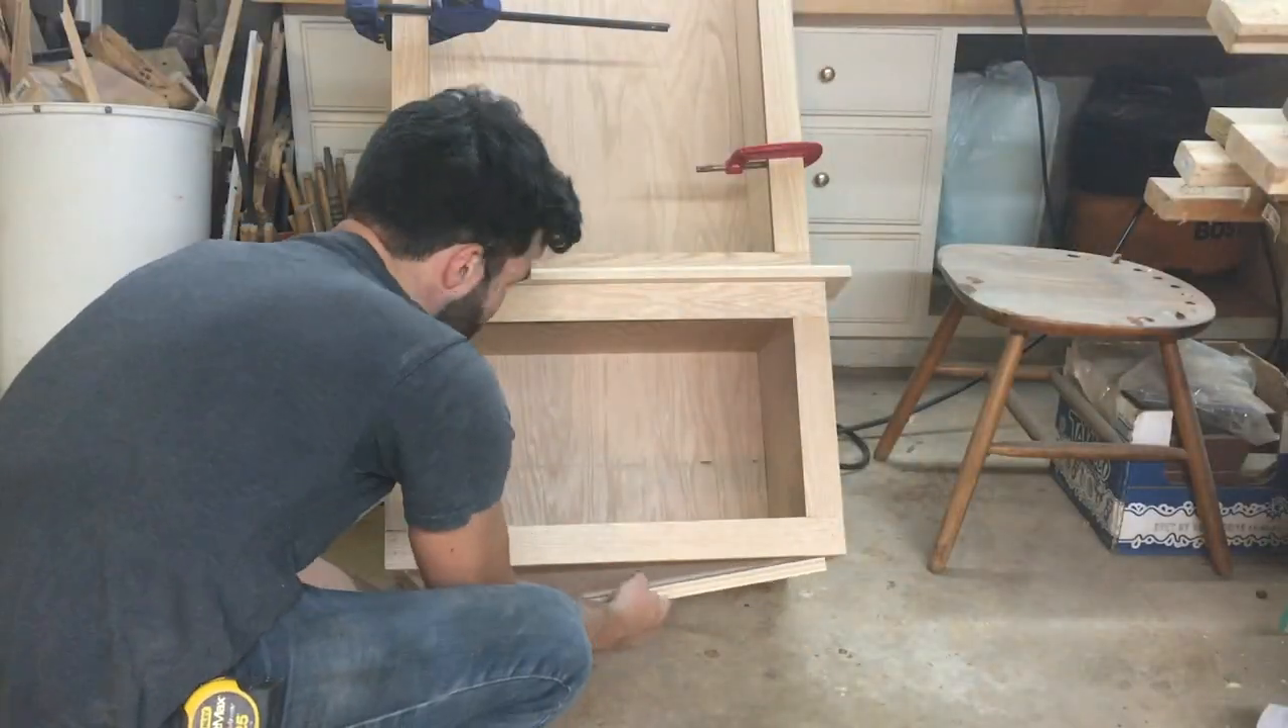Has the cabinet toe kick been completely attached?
No.